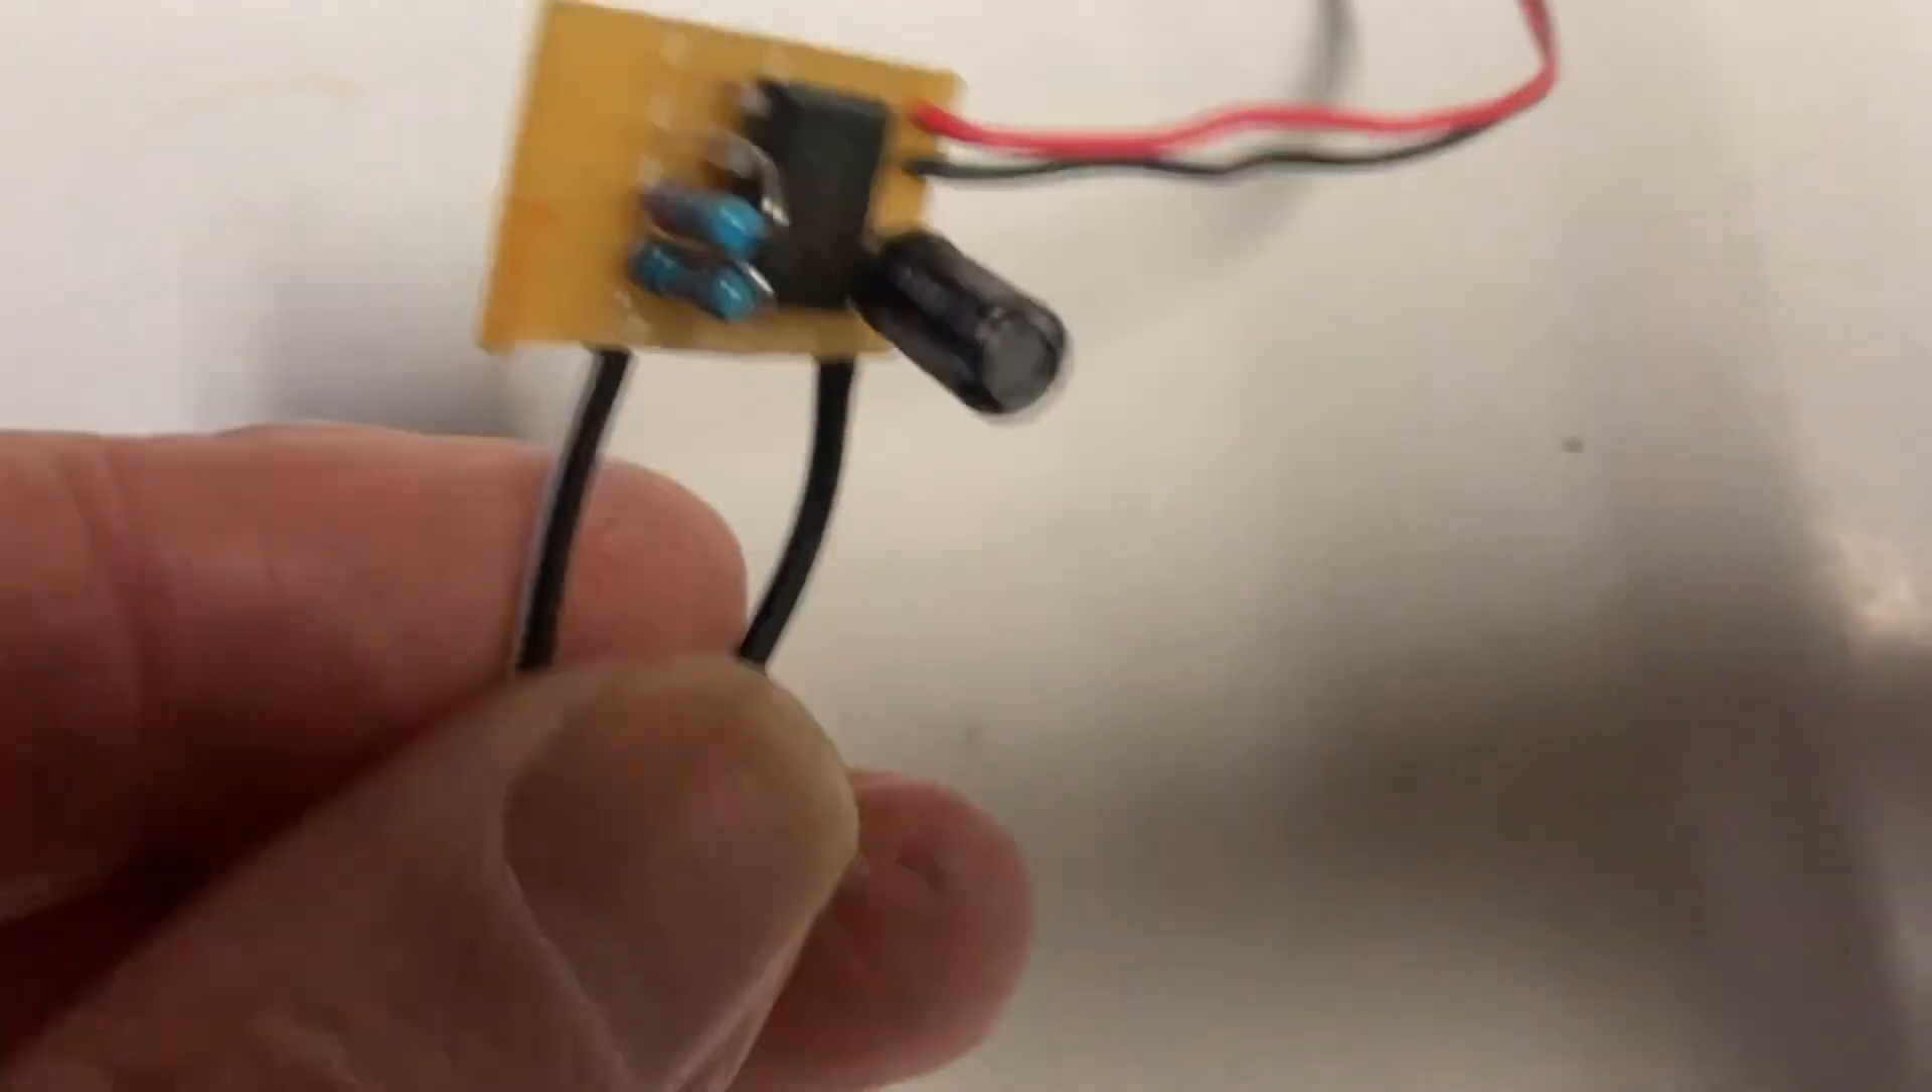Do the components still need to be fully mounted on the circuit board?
No.